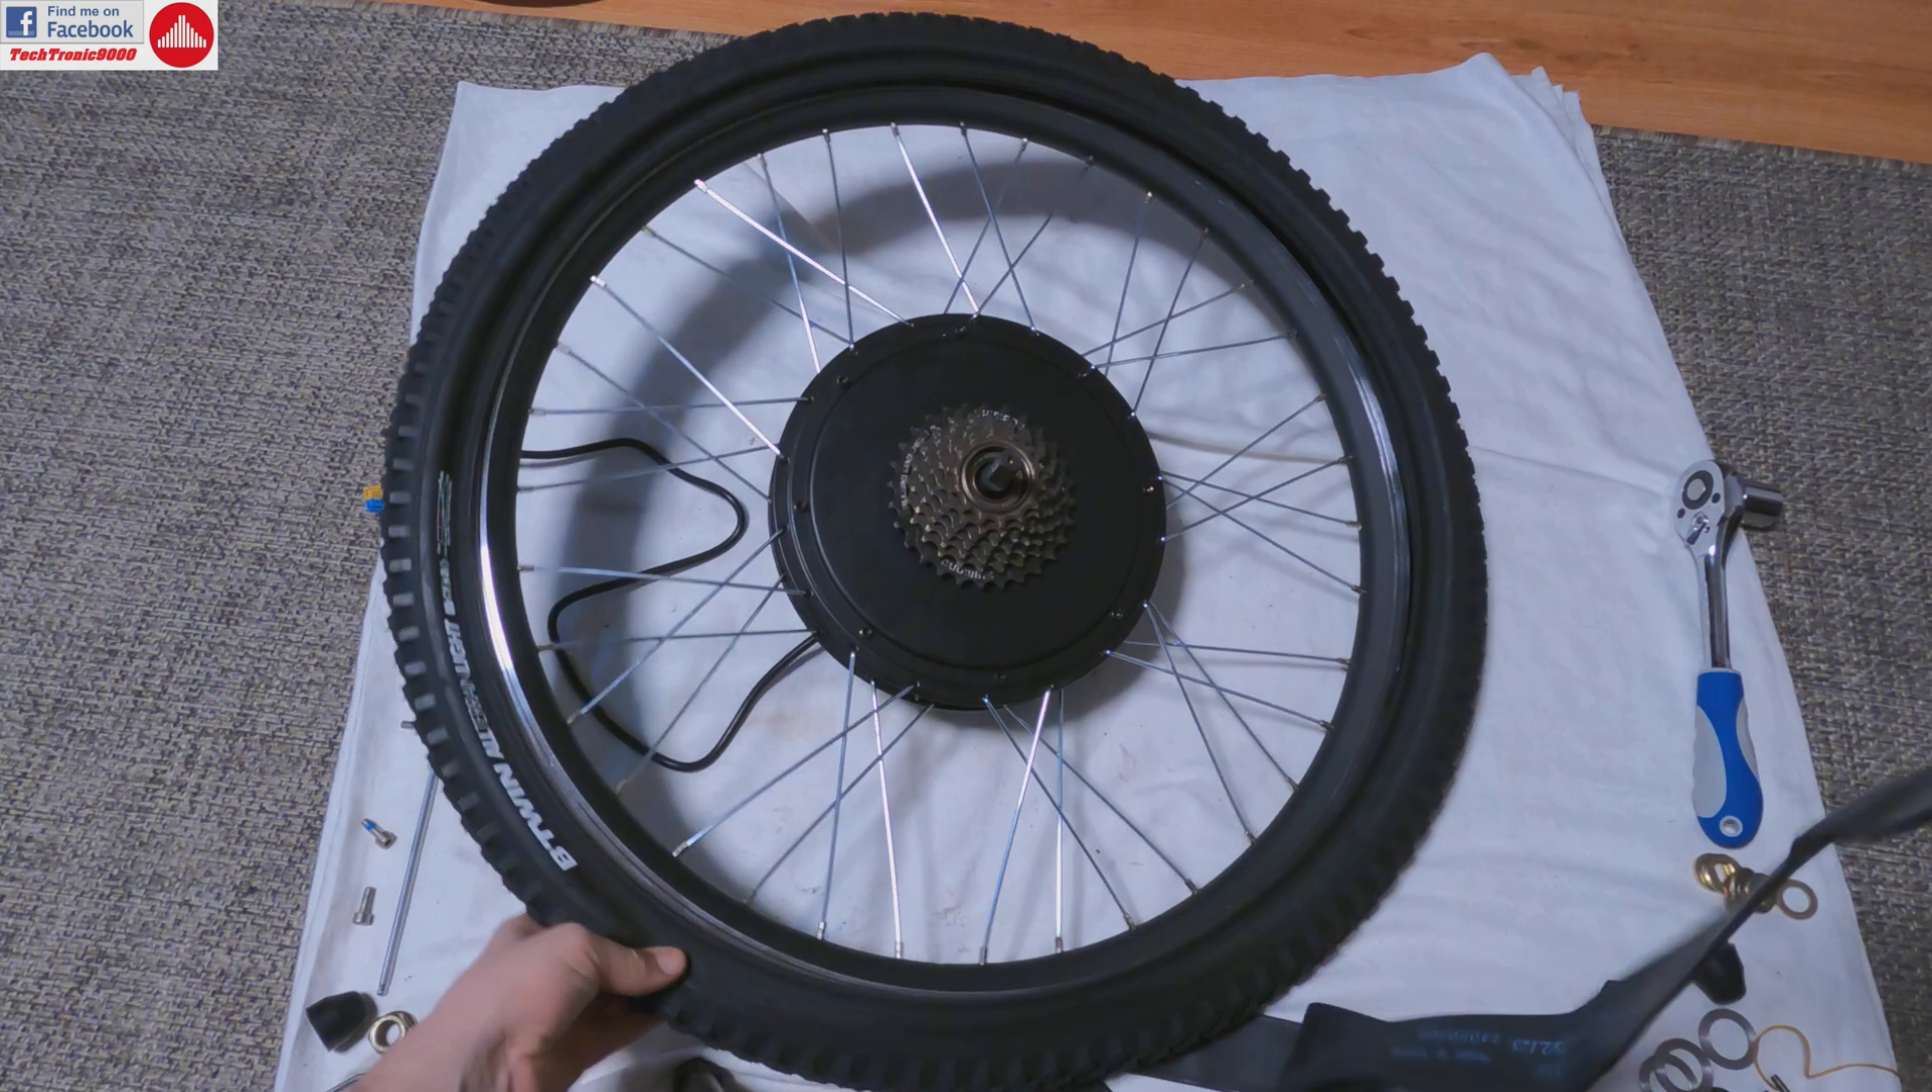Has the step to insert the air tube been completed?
No.